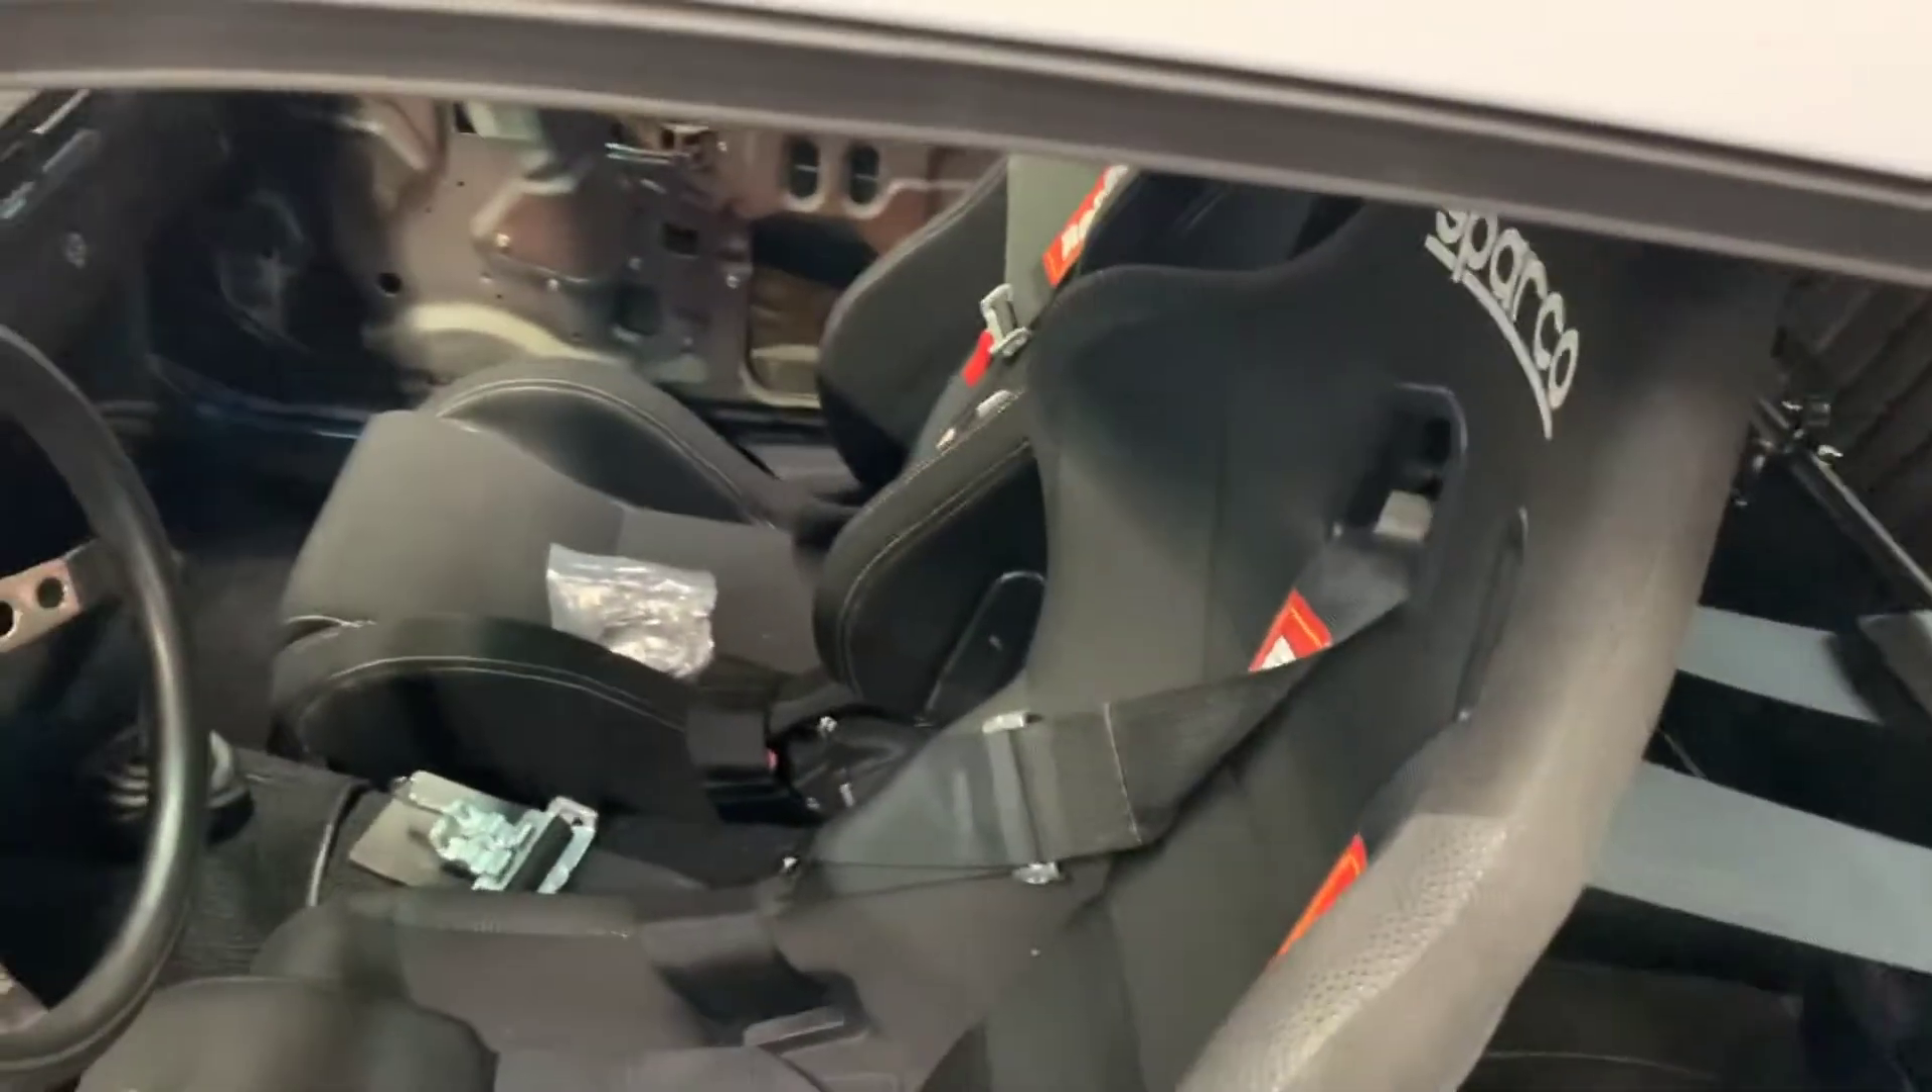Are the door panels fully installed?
No.